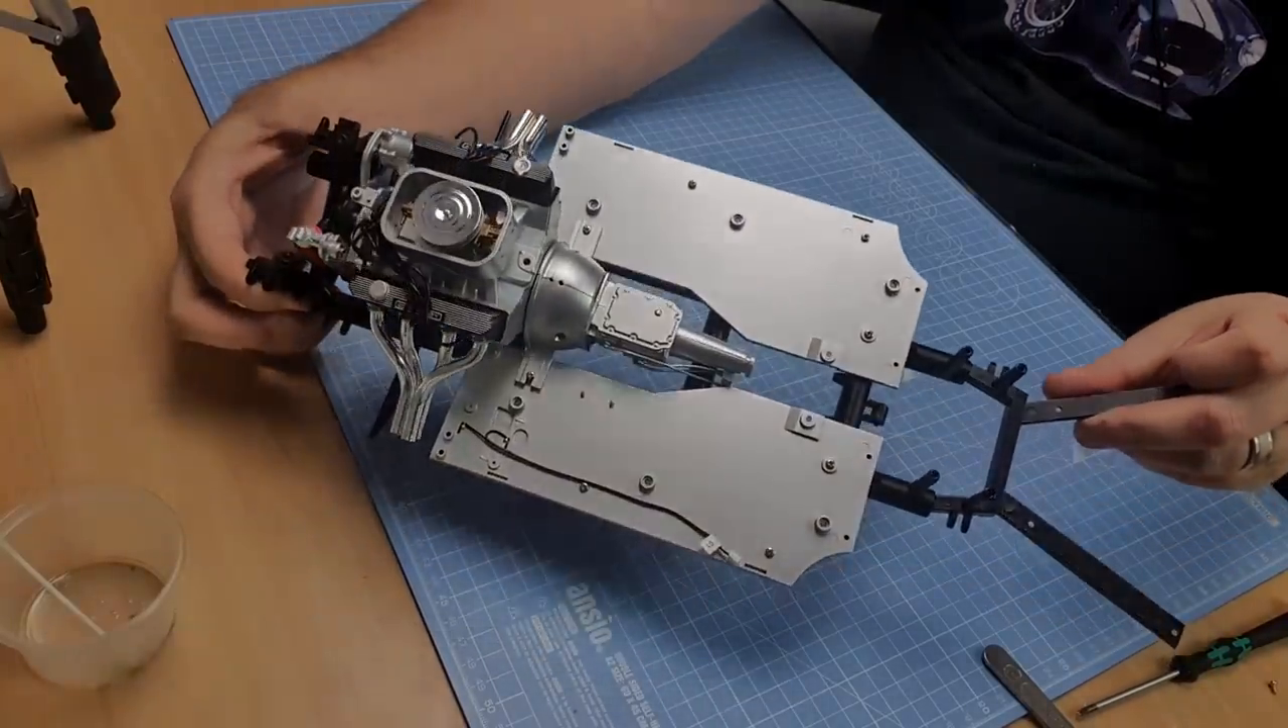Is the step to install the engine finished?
Yes.